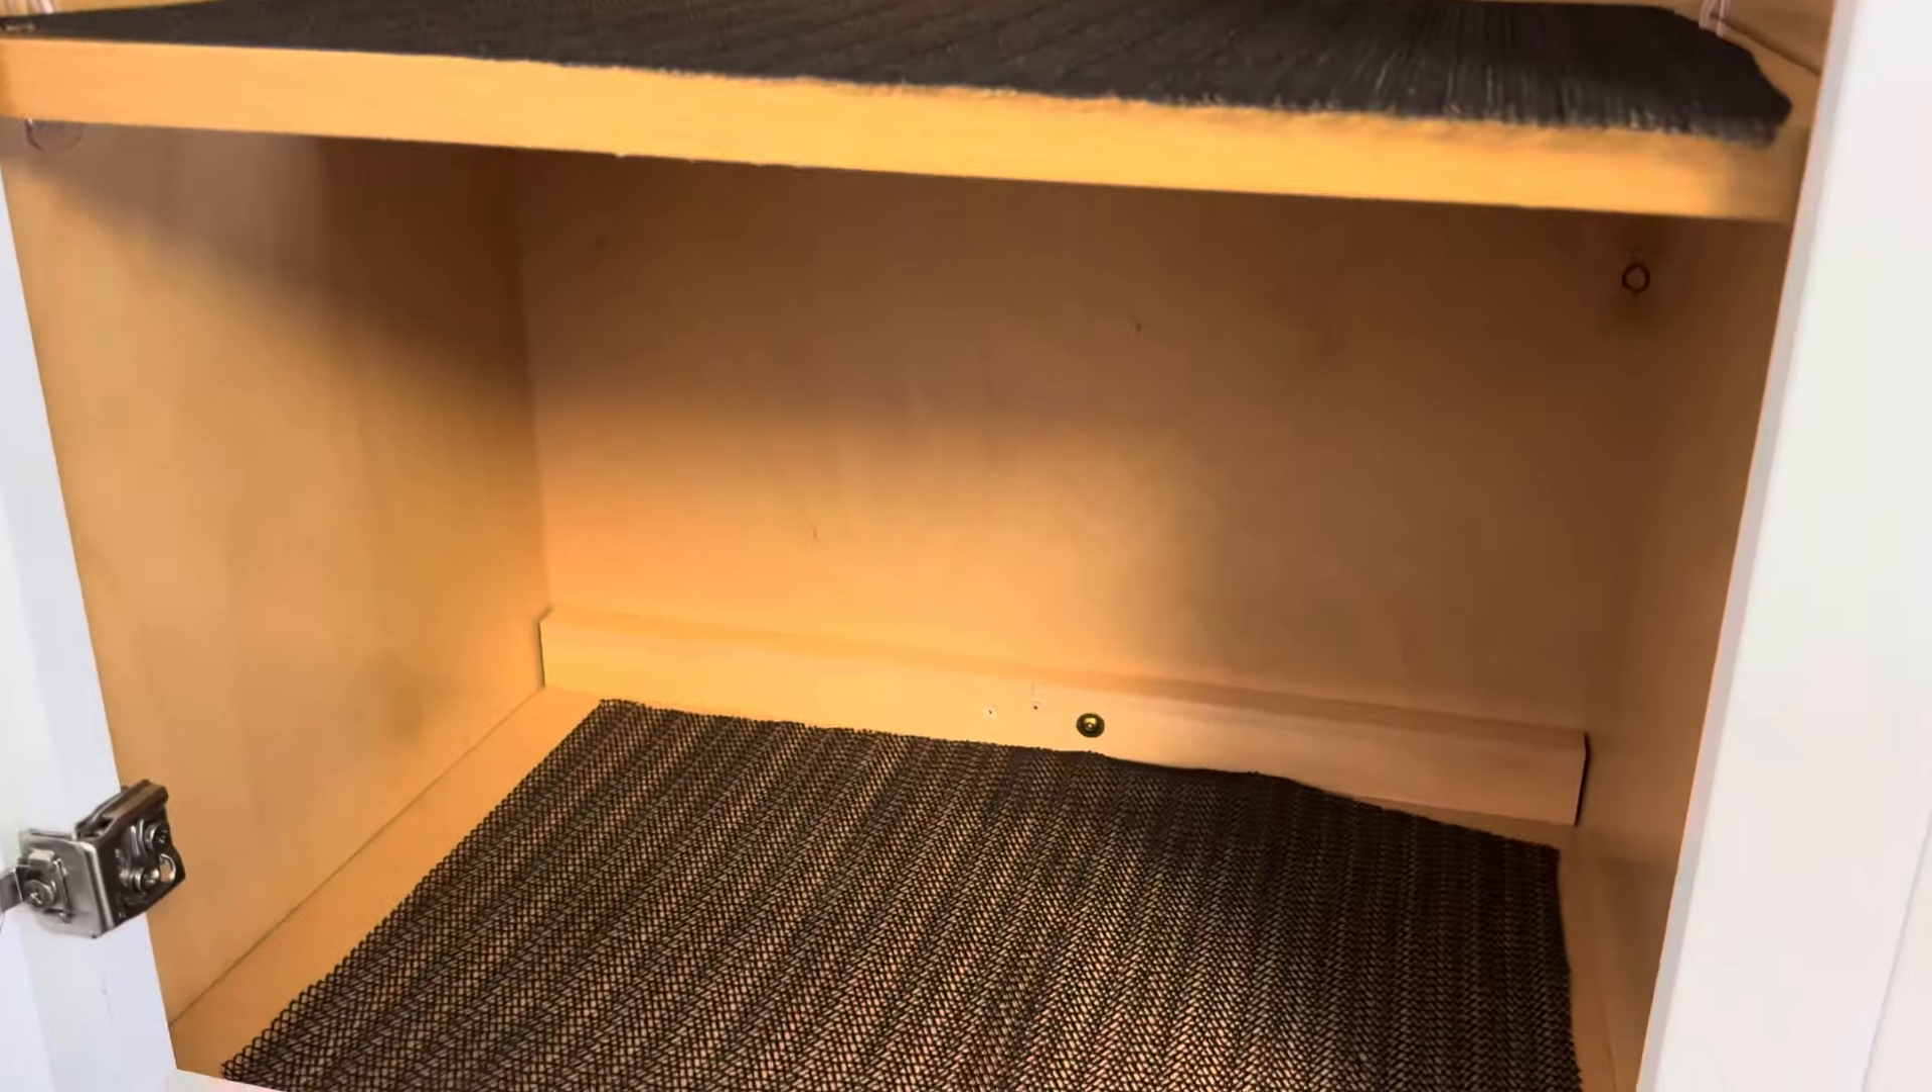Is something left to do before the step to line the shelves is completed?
No.